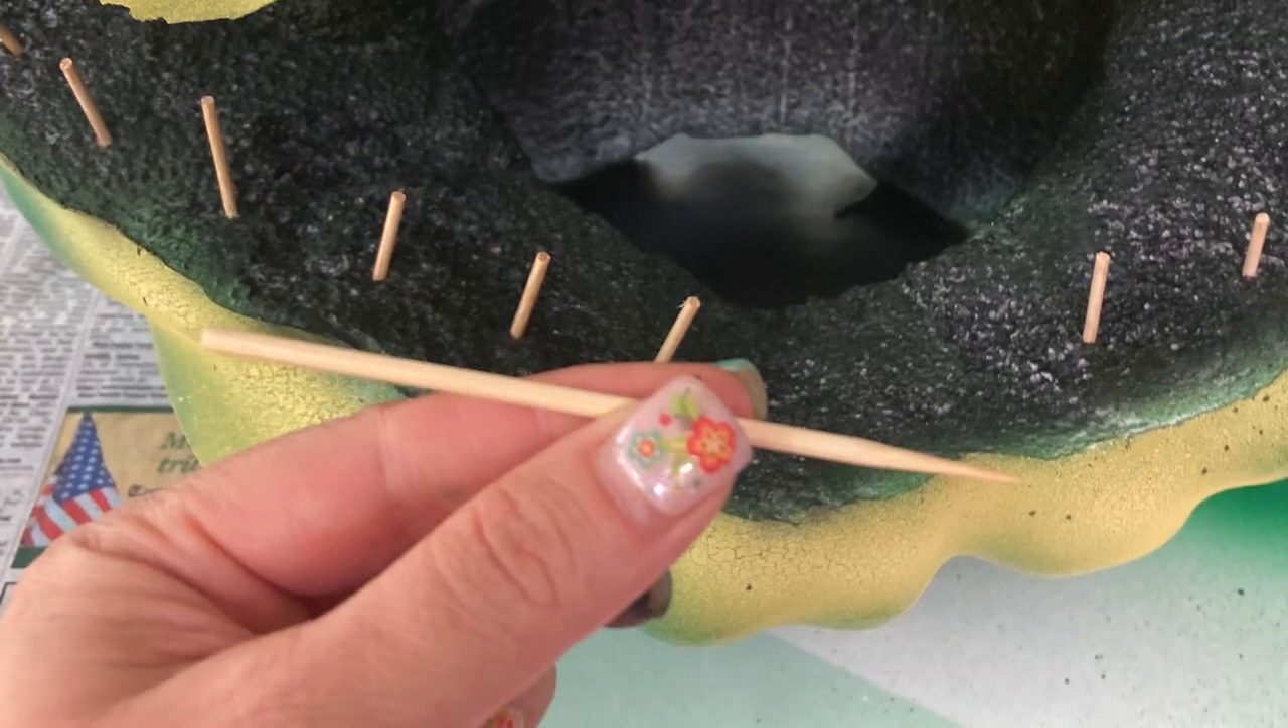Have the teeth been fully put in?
No.